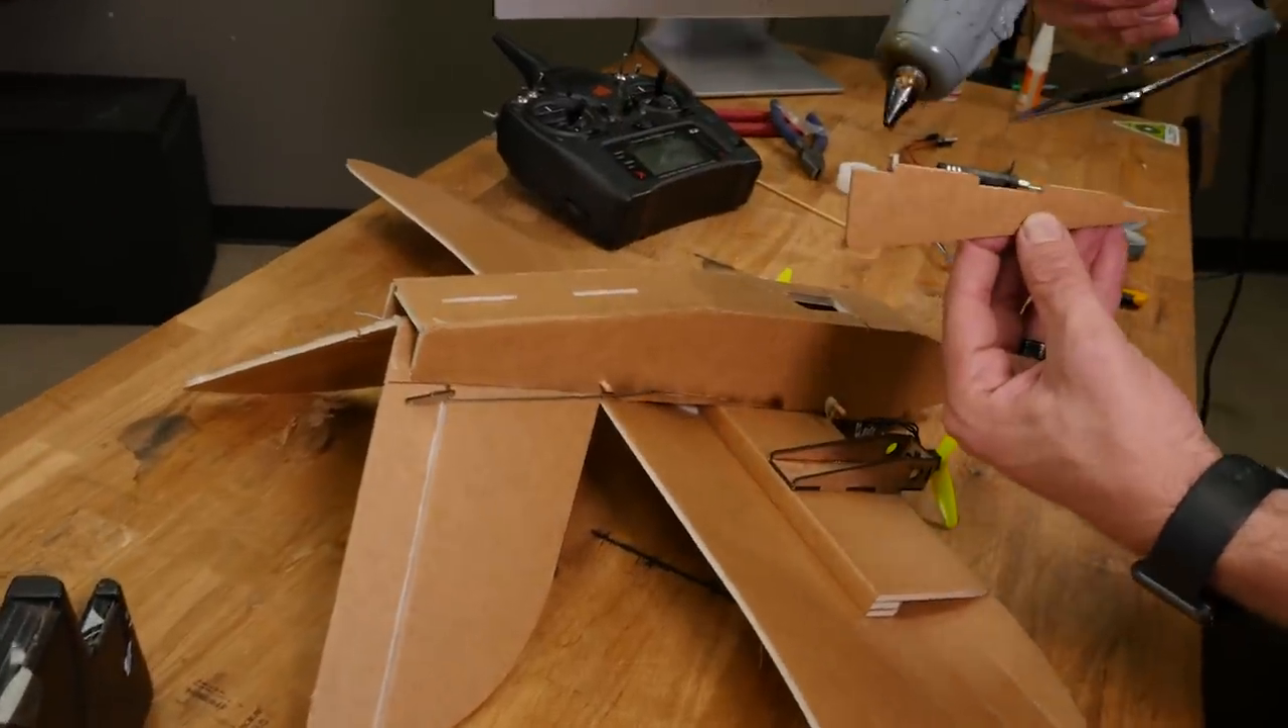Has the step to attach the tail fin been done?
No.